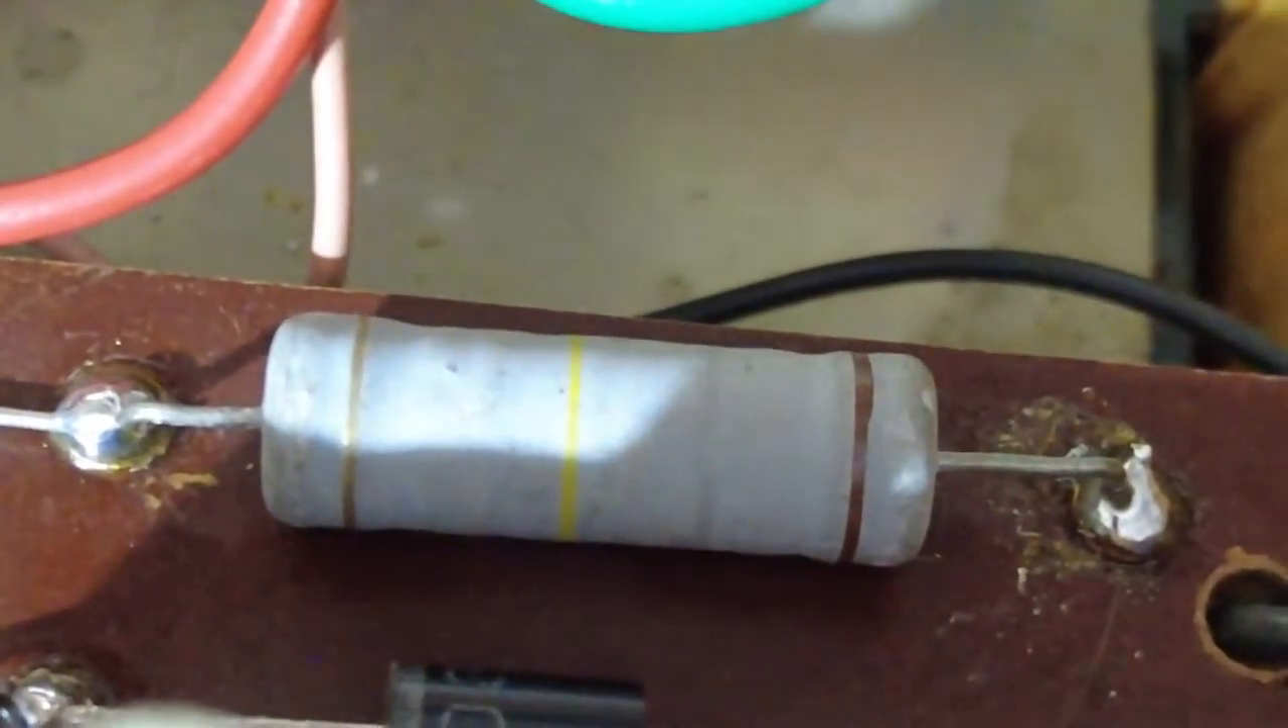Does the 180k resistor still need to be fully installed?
No.